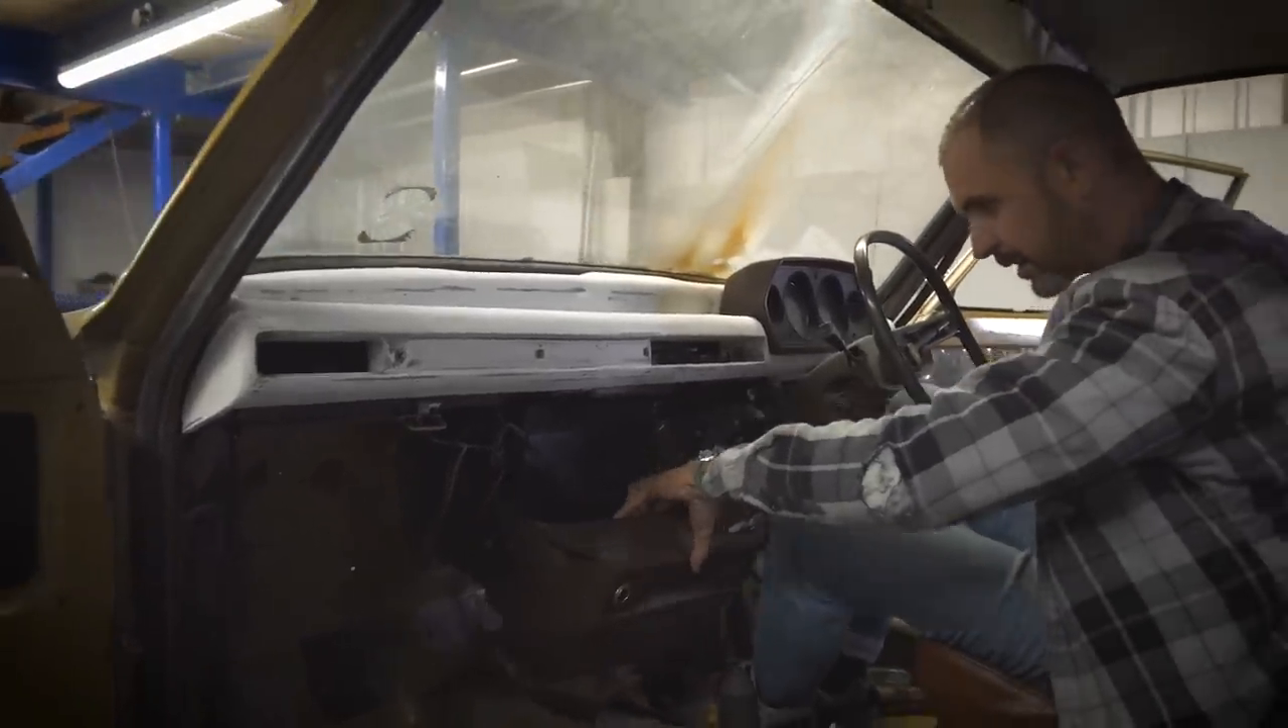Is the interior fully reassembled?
No.